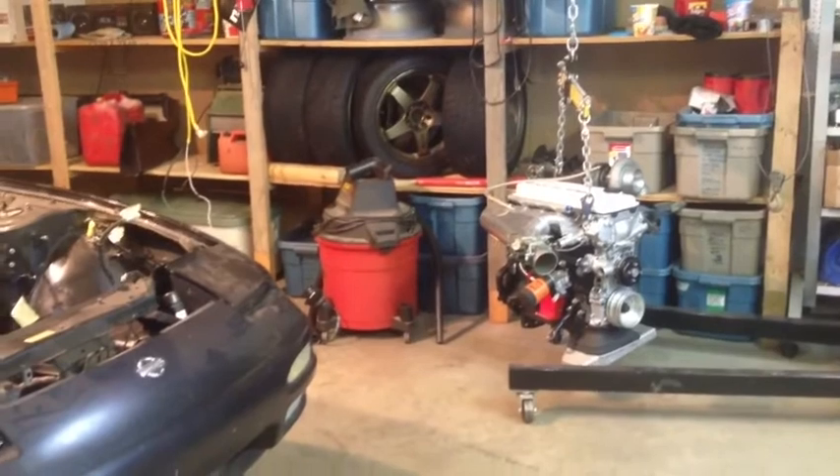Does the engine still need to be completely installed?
Yes.